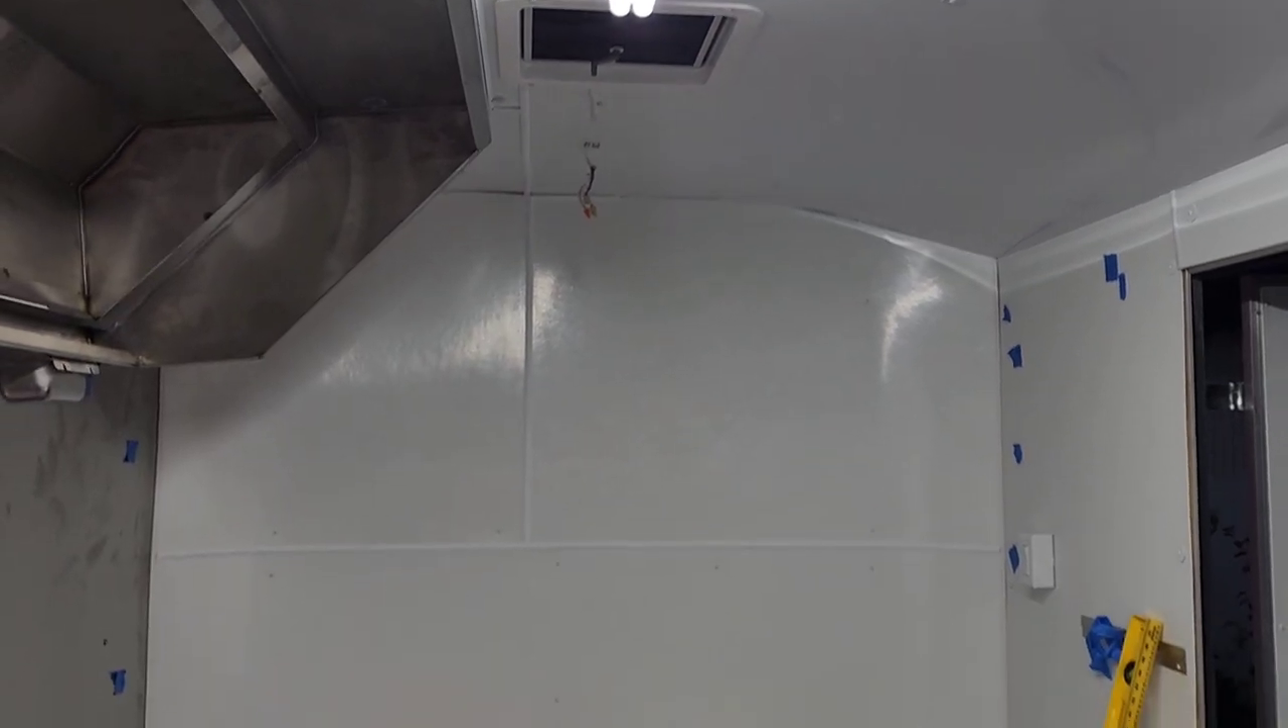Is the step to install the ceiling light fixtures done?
No.